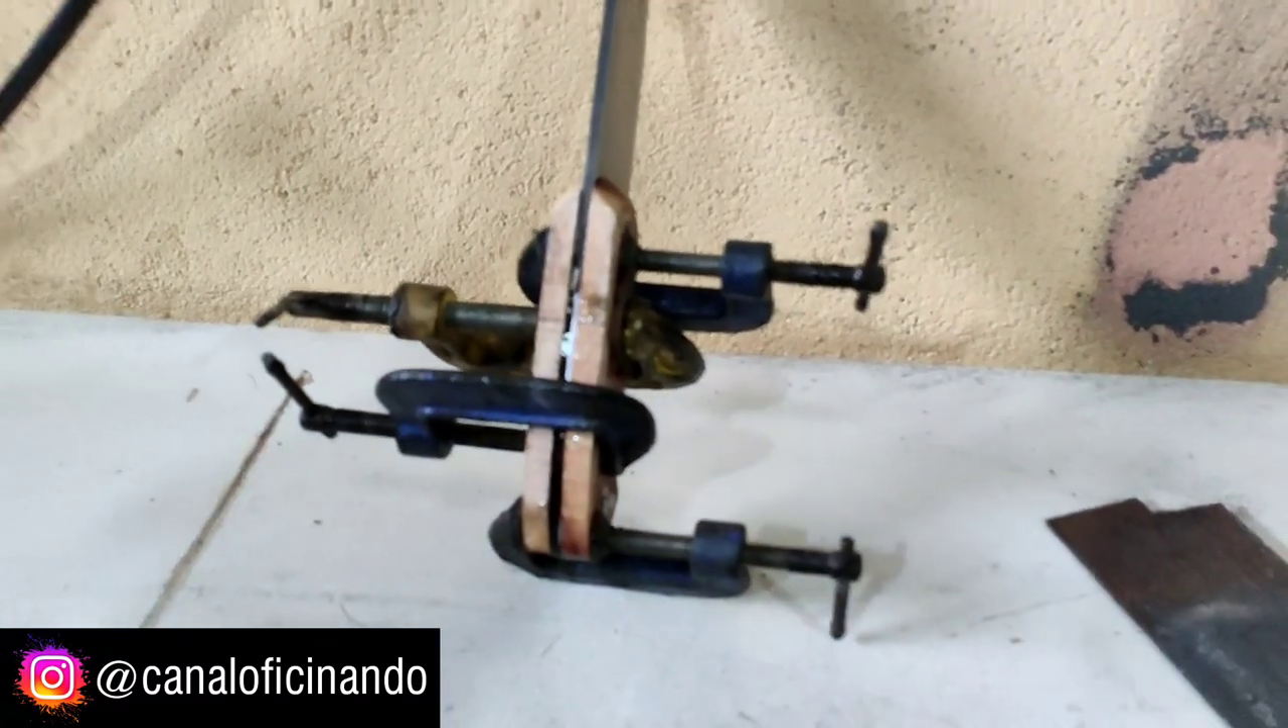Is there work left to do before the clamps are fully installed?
No.